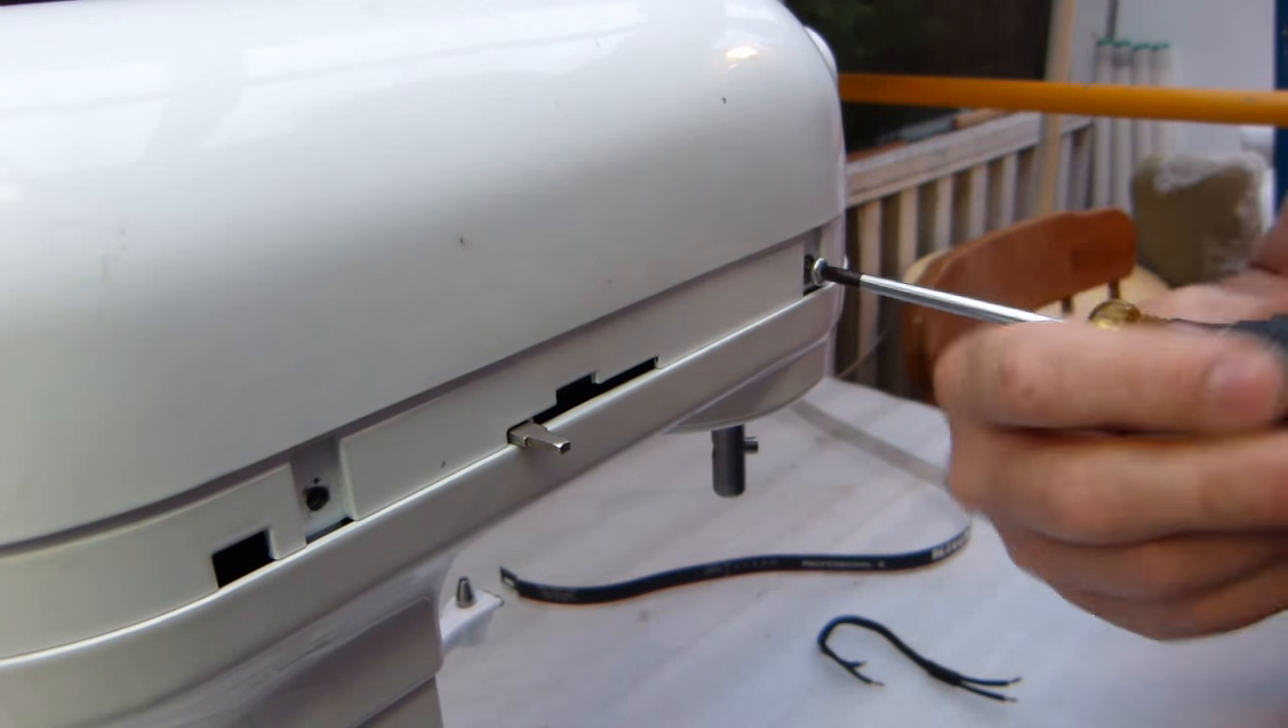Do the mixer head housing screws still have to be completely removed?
Yes.